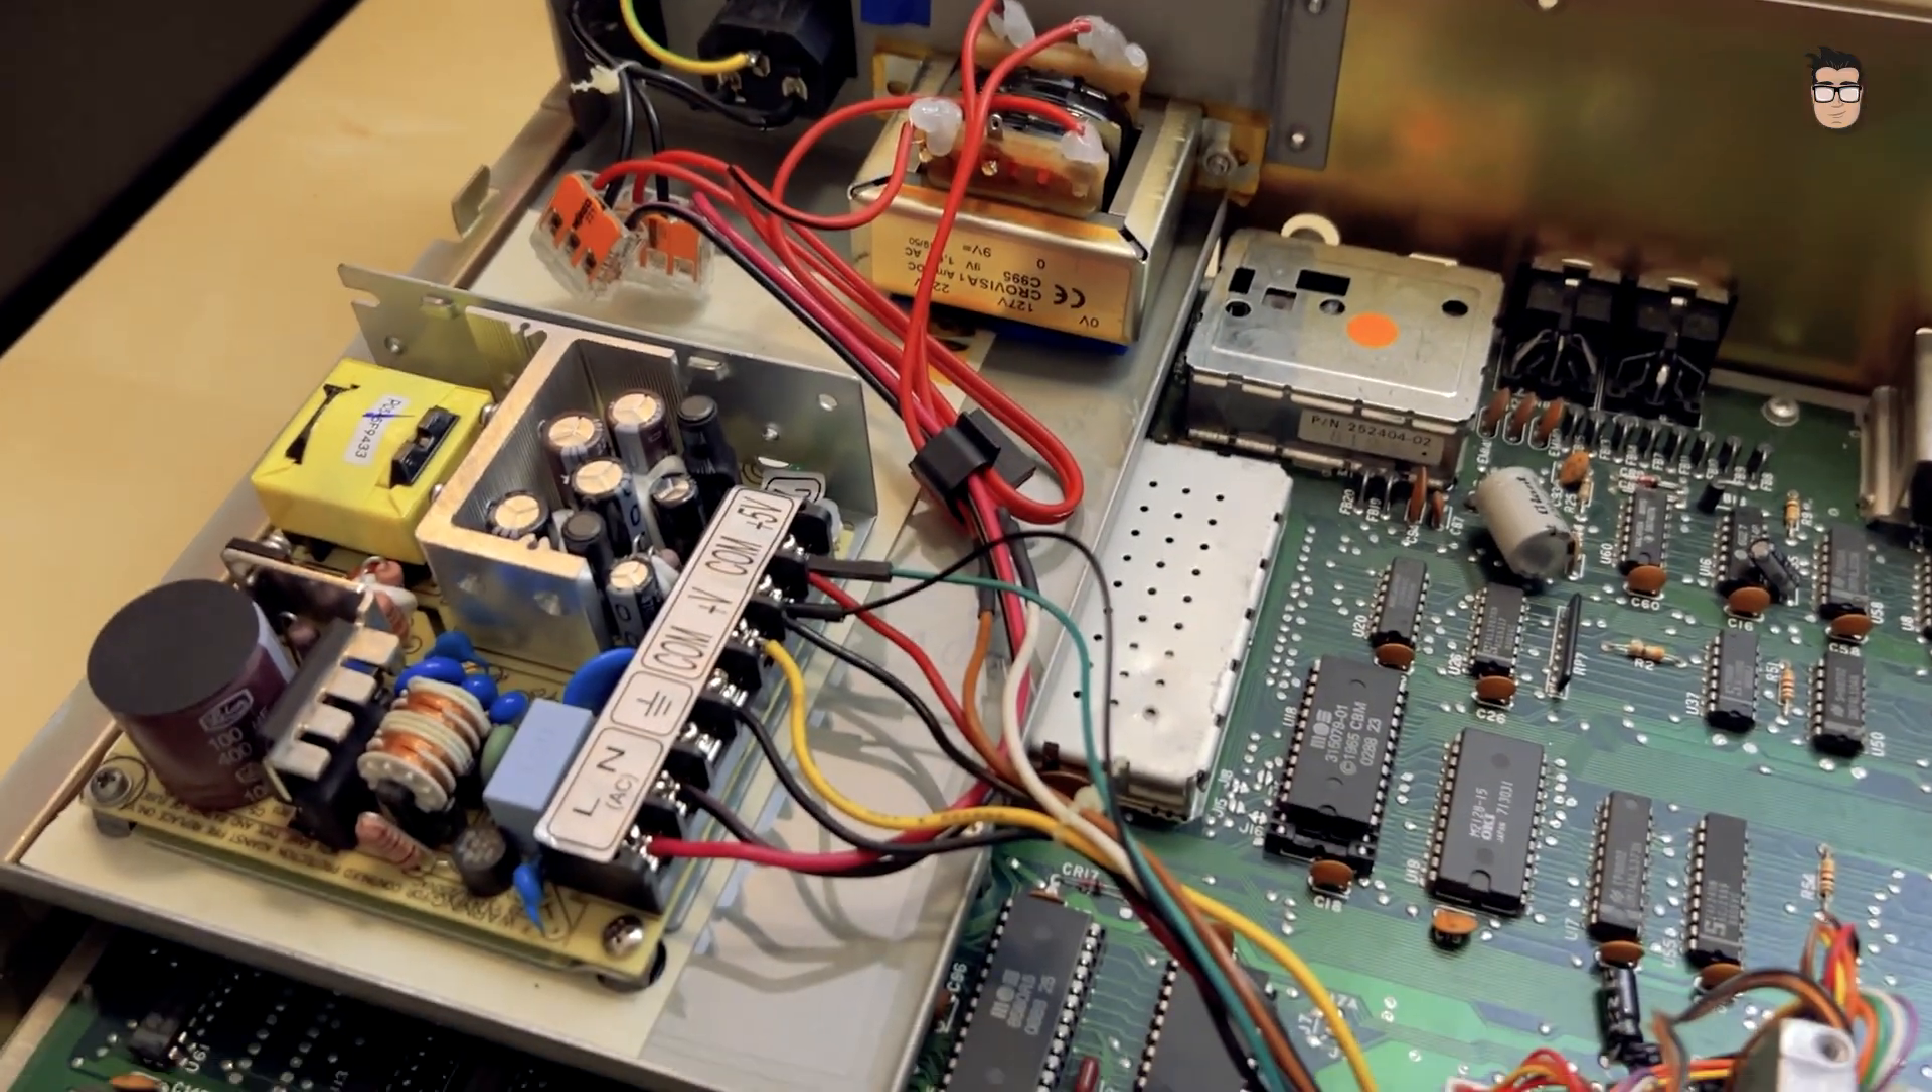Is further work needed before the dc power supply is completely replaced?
No.